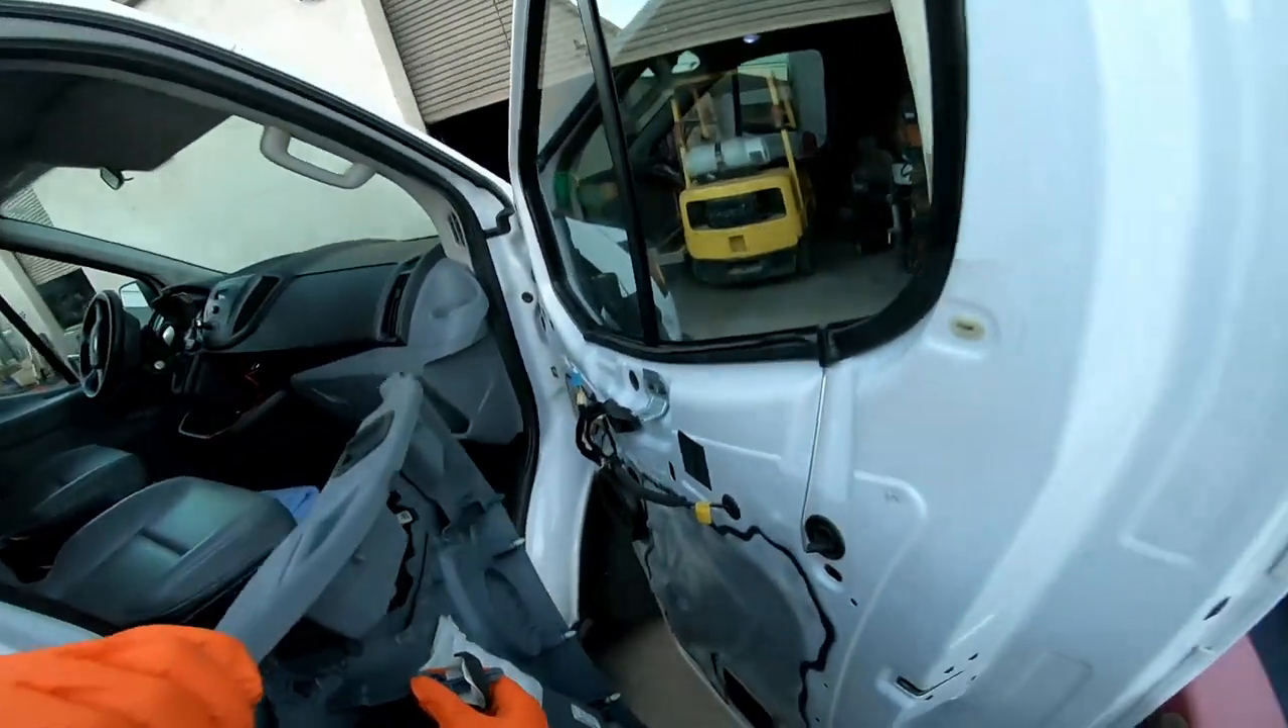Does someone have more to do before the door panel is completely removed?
No.